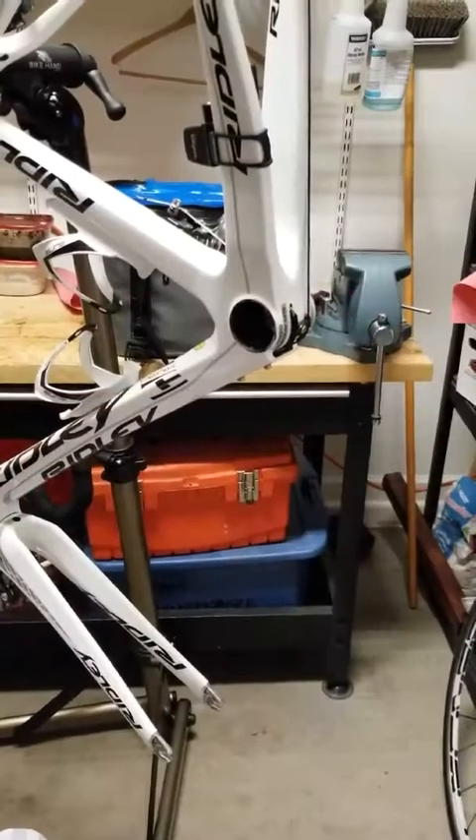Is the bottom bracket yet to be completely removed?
No.